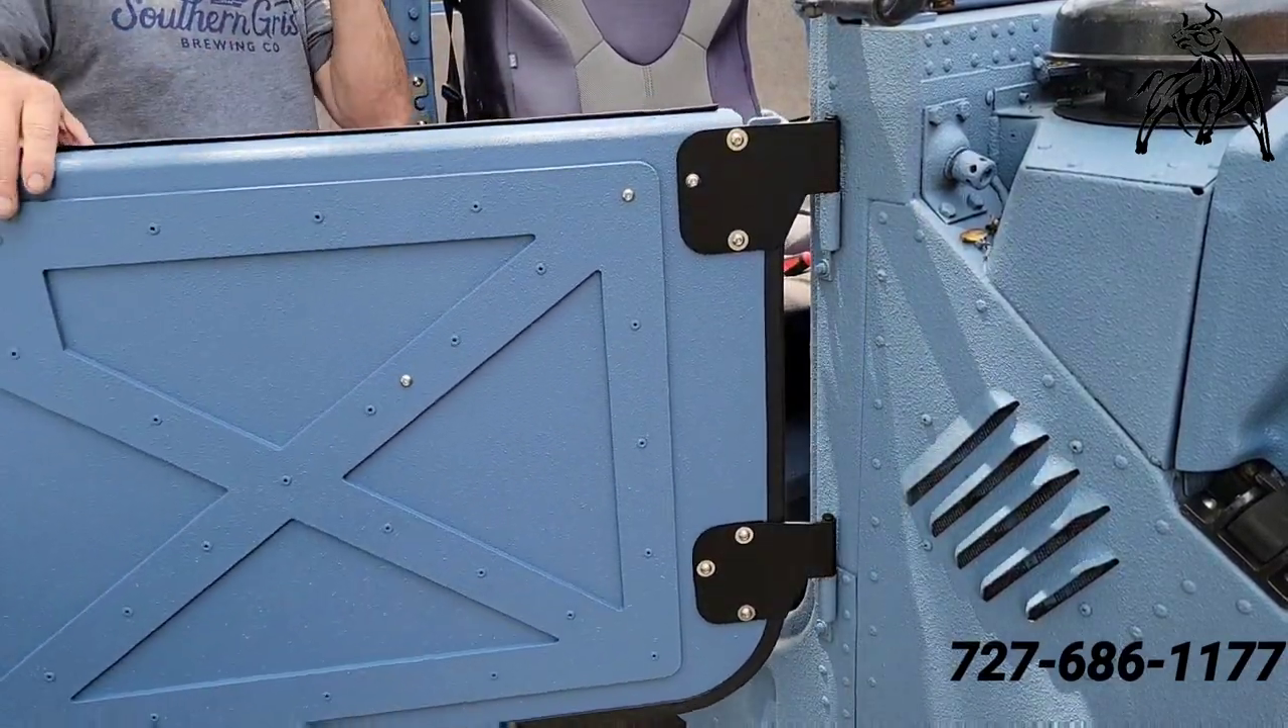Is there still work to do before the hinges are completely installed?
No.